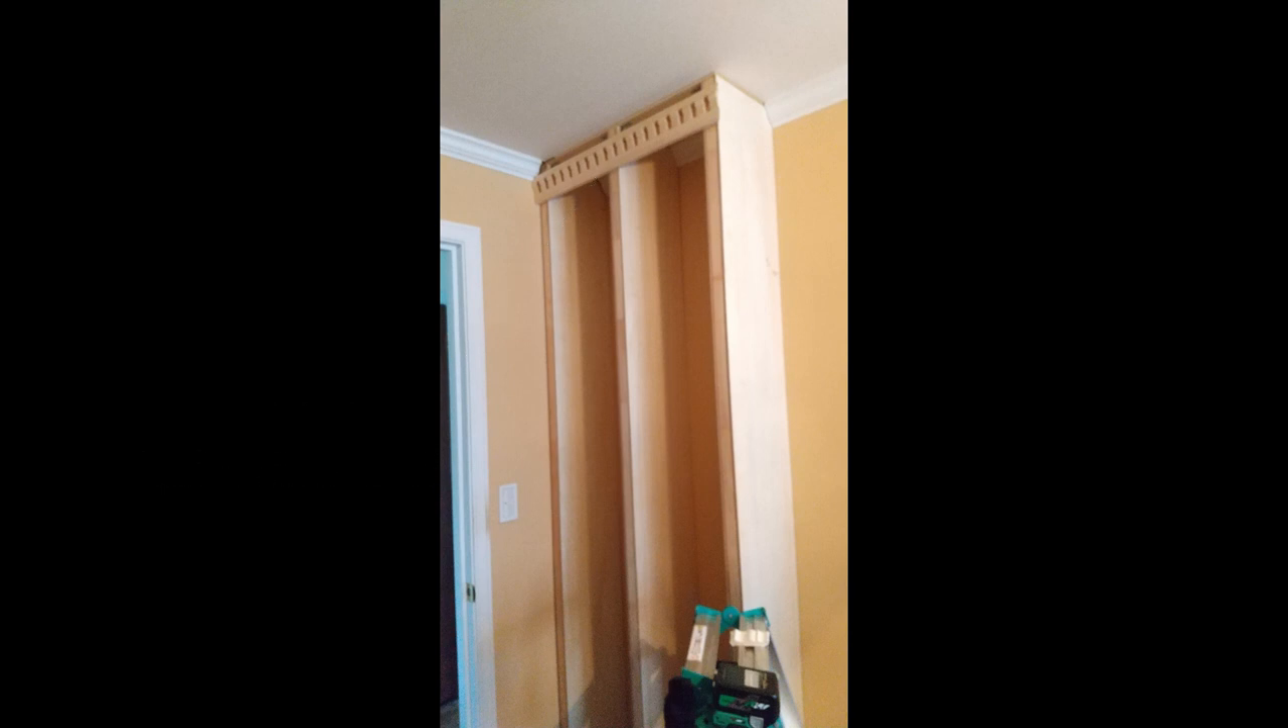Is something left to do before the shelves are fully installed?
Yes.